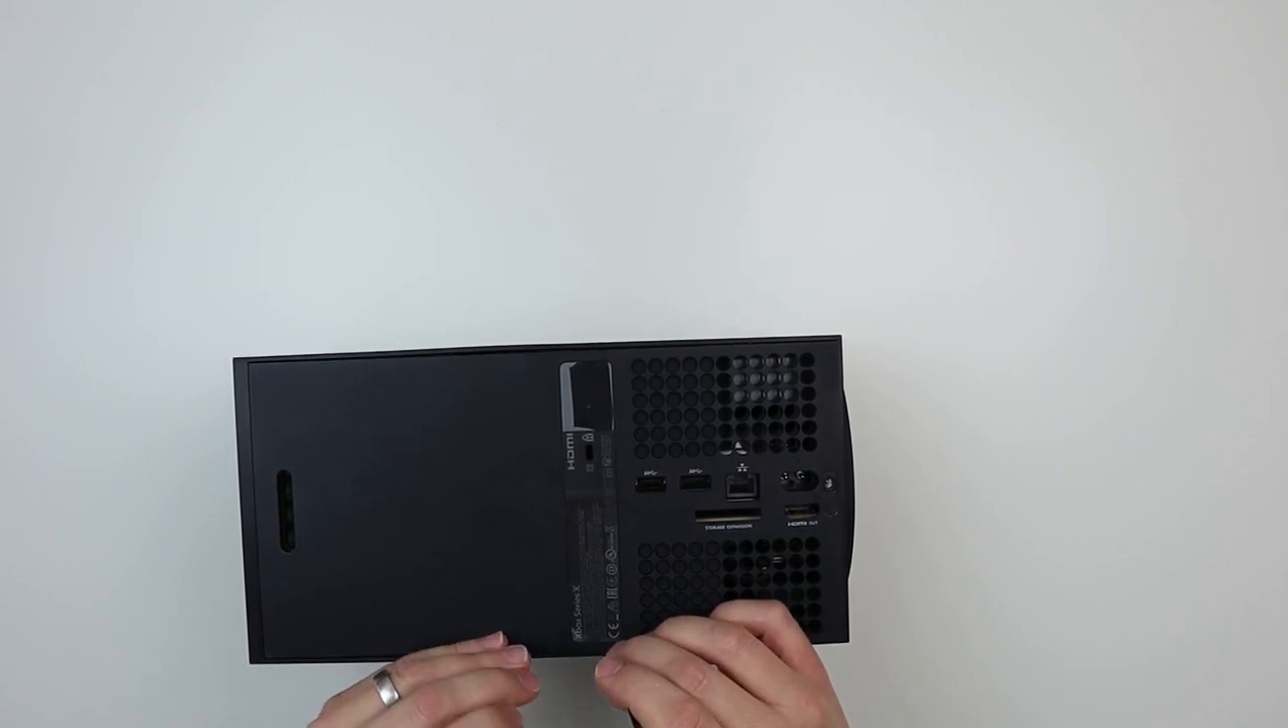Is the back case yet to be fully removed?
Yes.